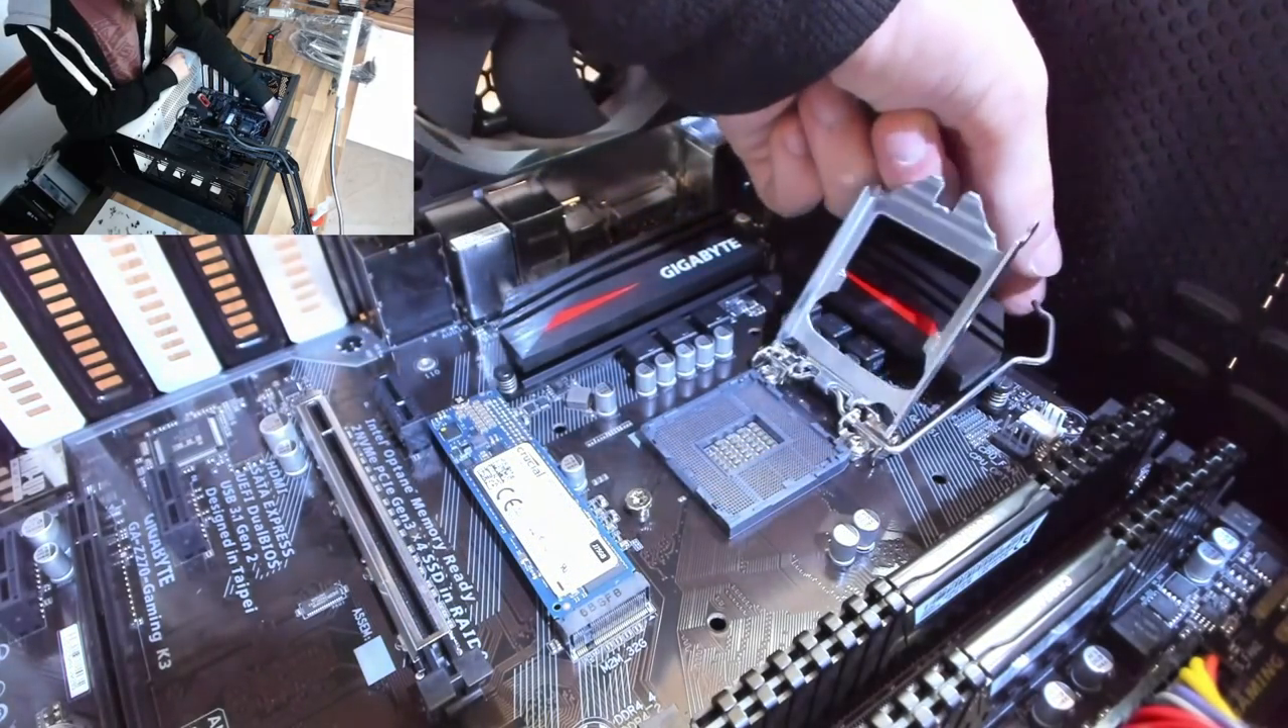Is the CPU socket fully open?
Yes.